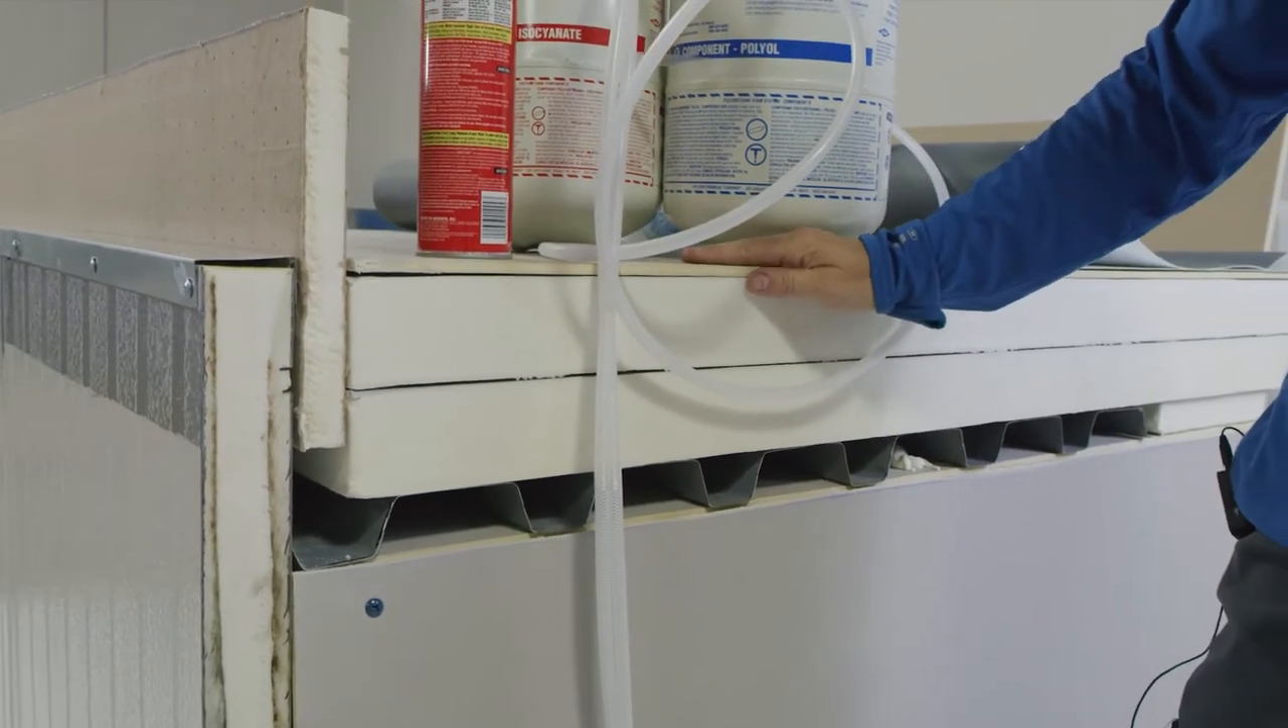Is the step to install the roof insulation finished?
Yes.